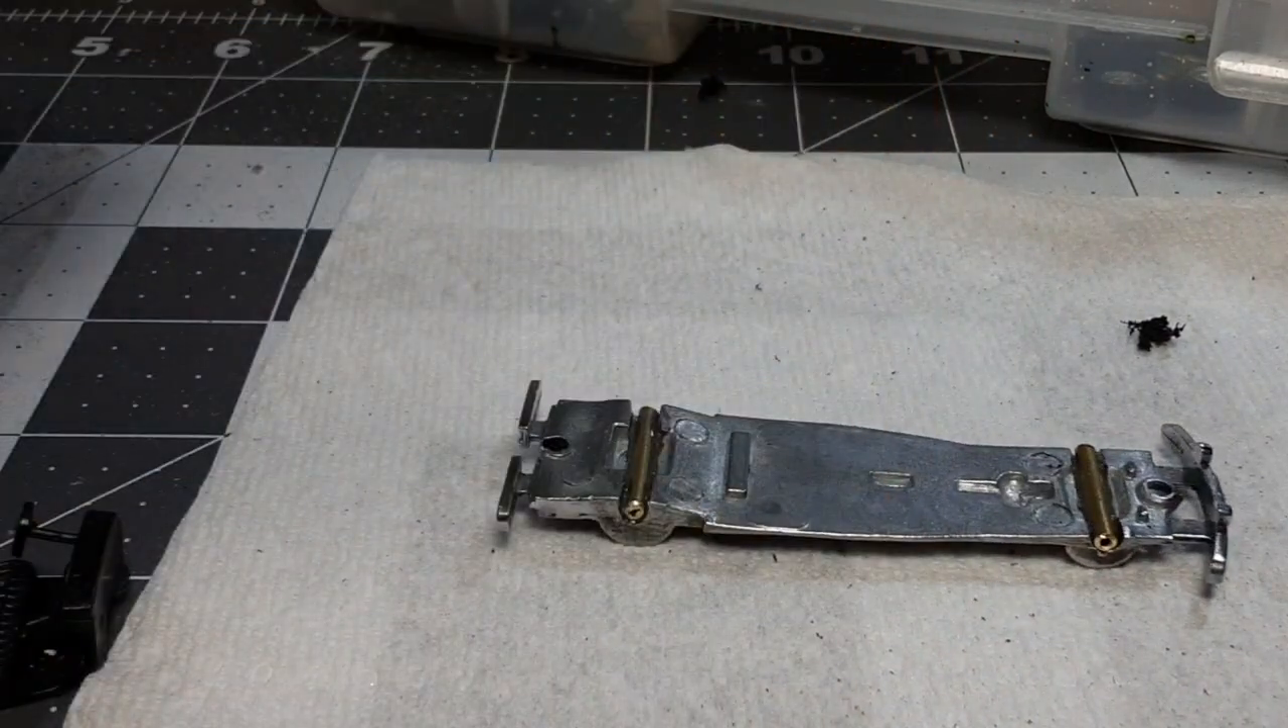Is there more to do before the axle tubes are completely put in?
No.